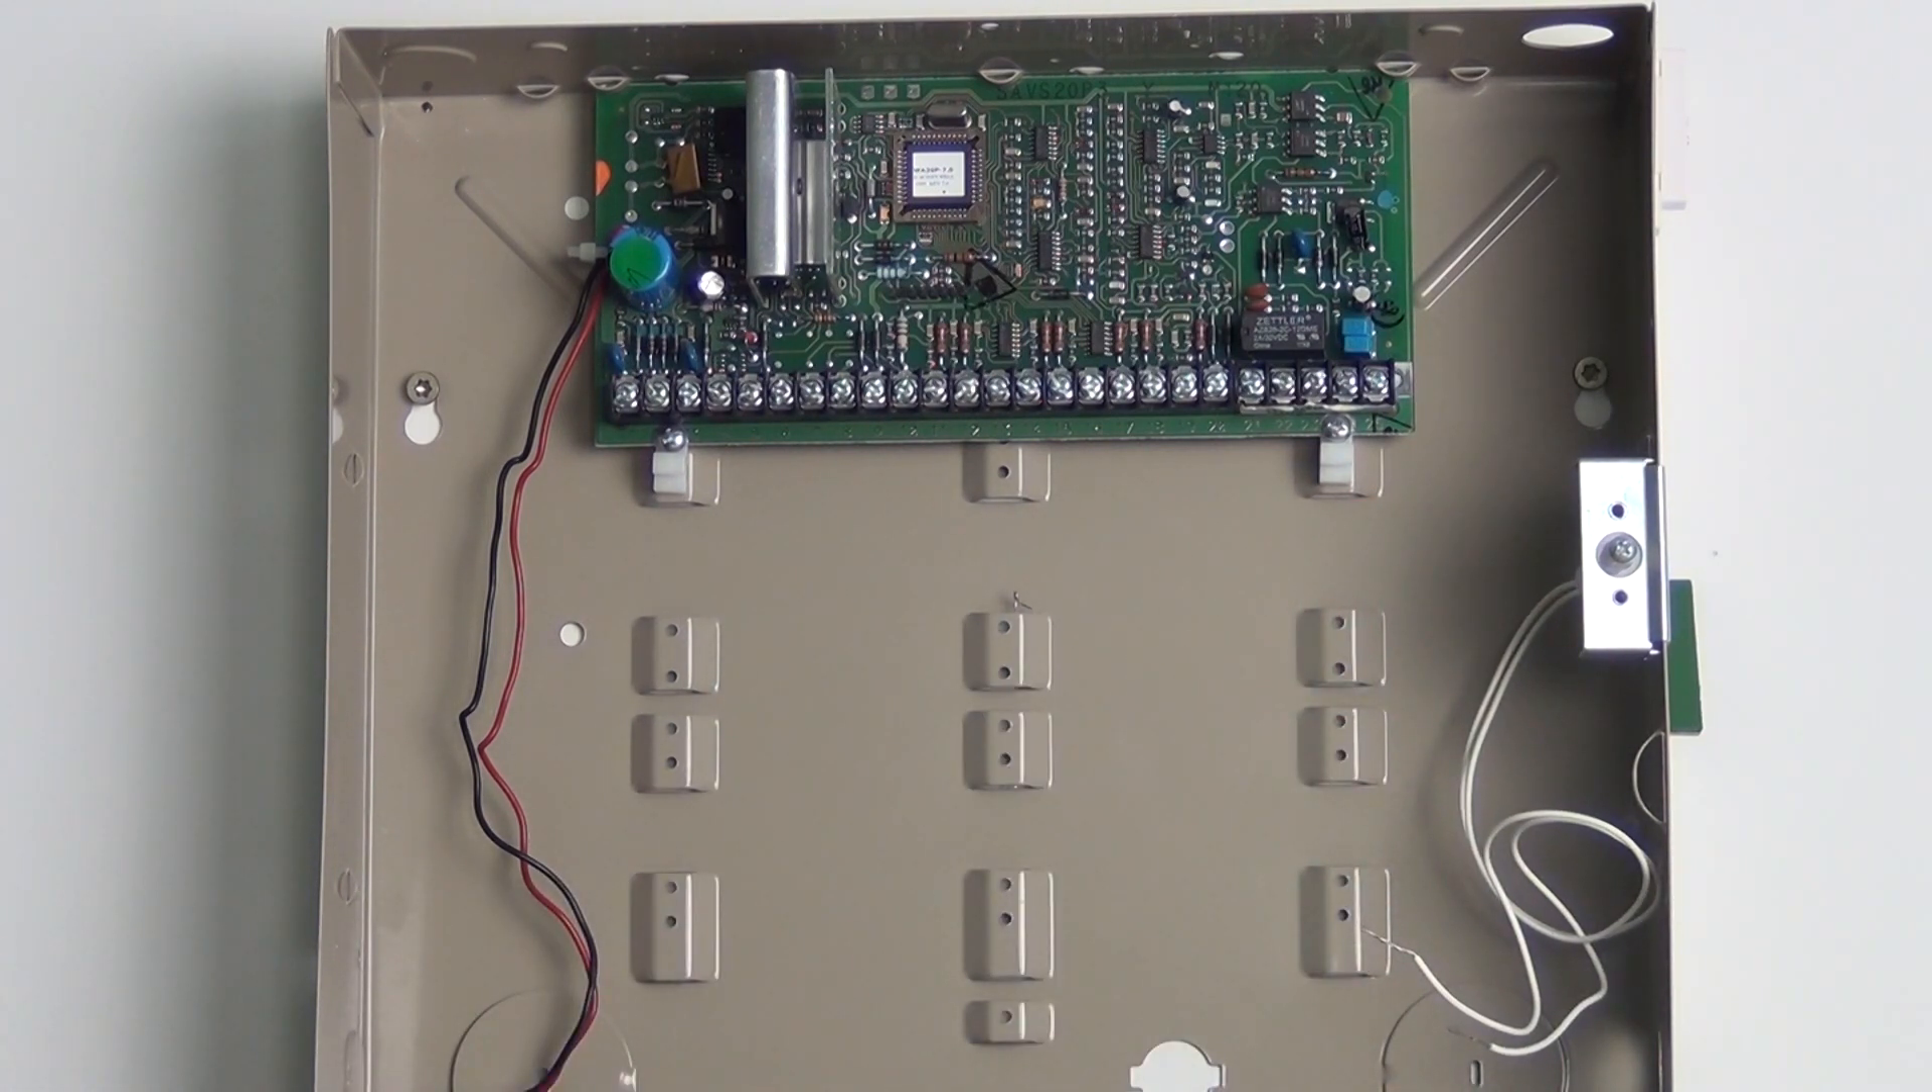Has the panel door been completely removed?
Yes.